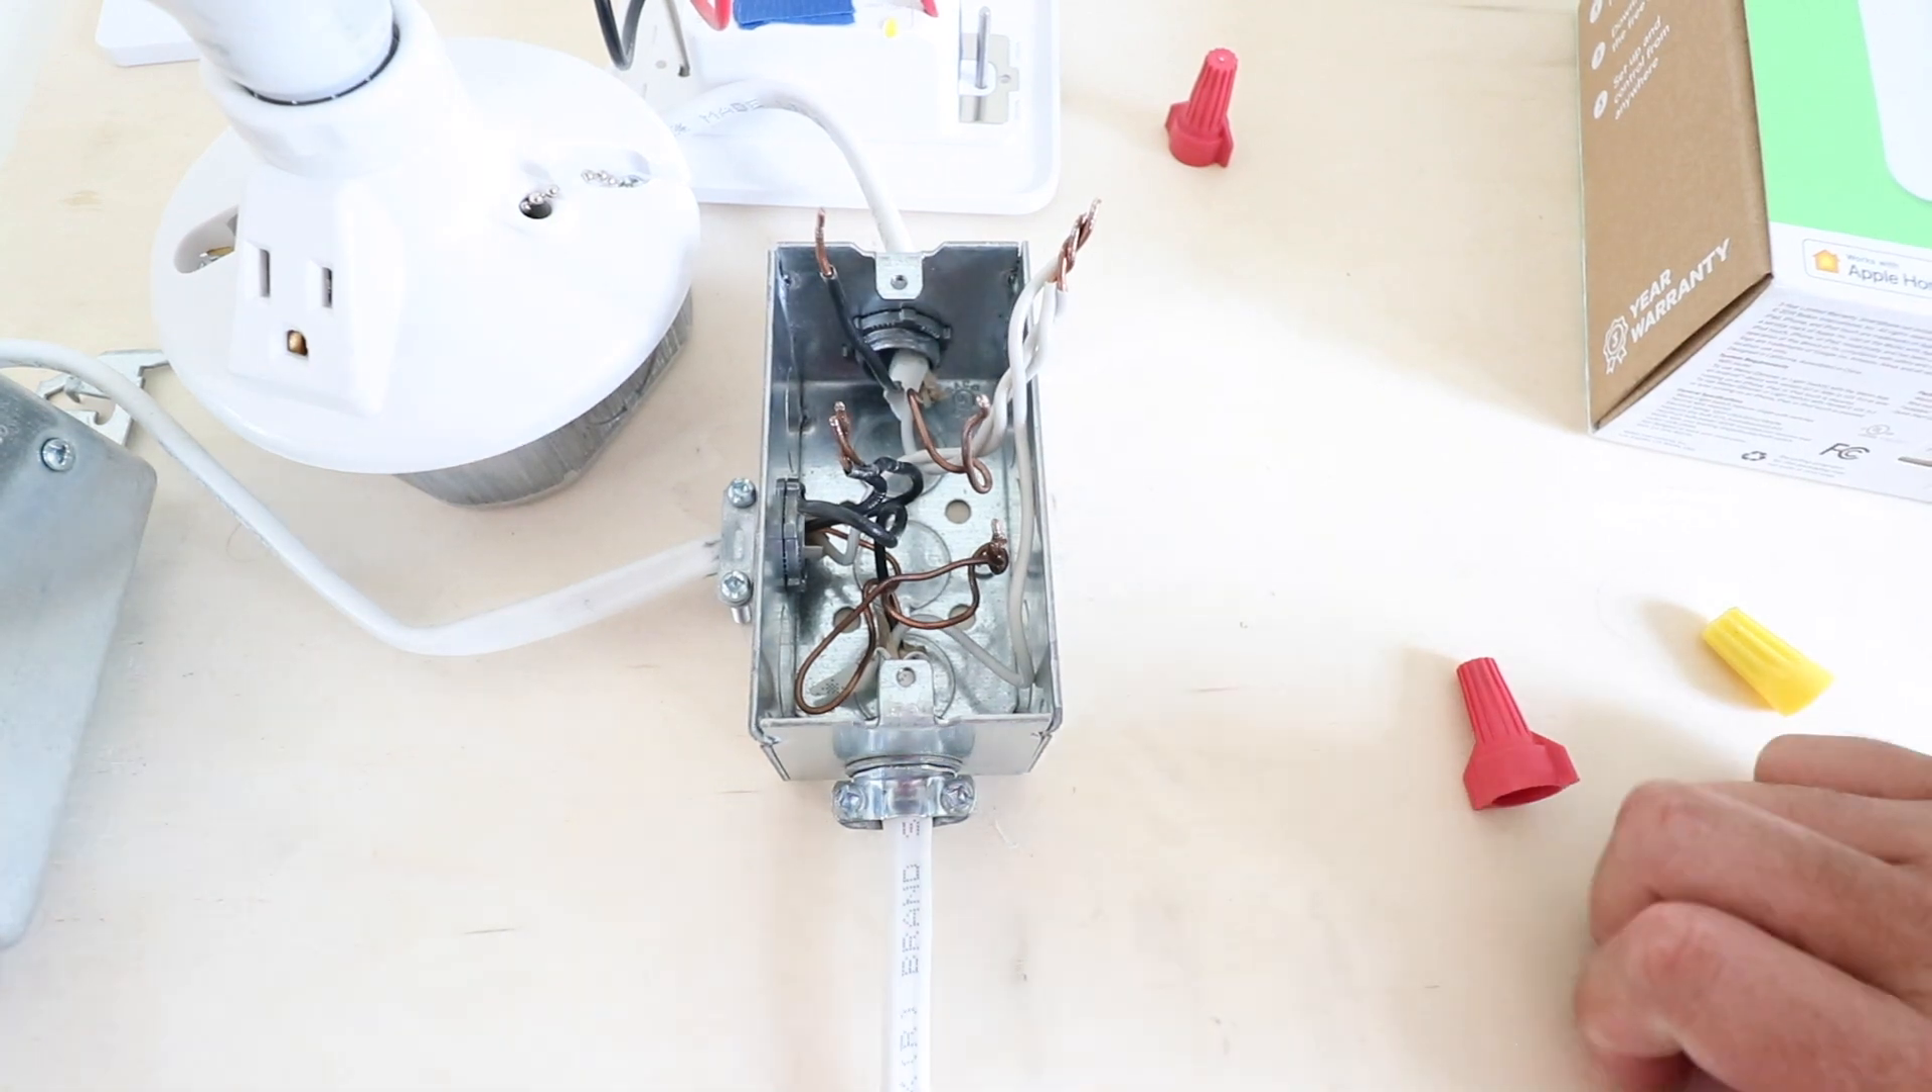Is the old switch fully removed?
Yes.